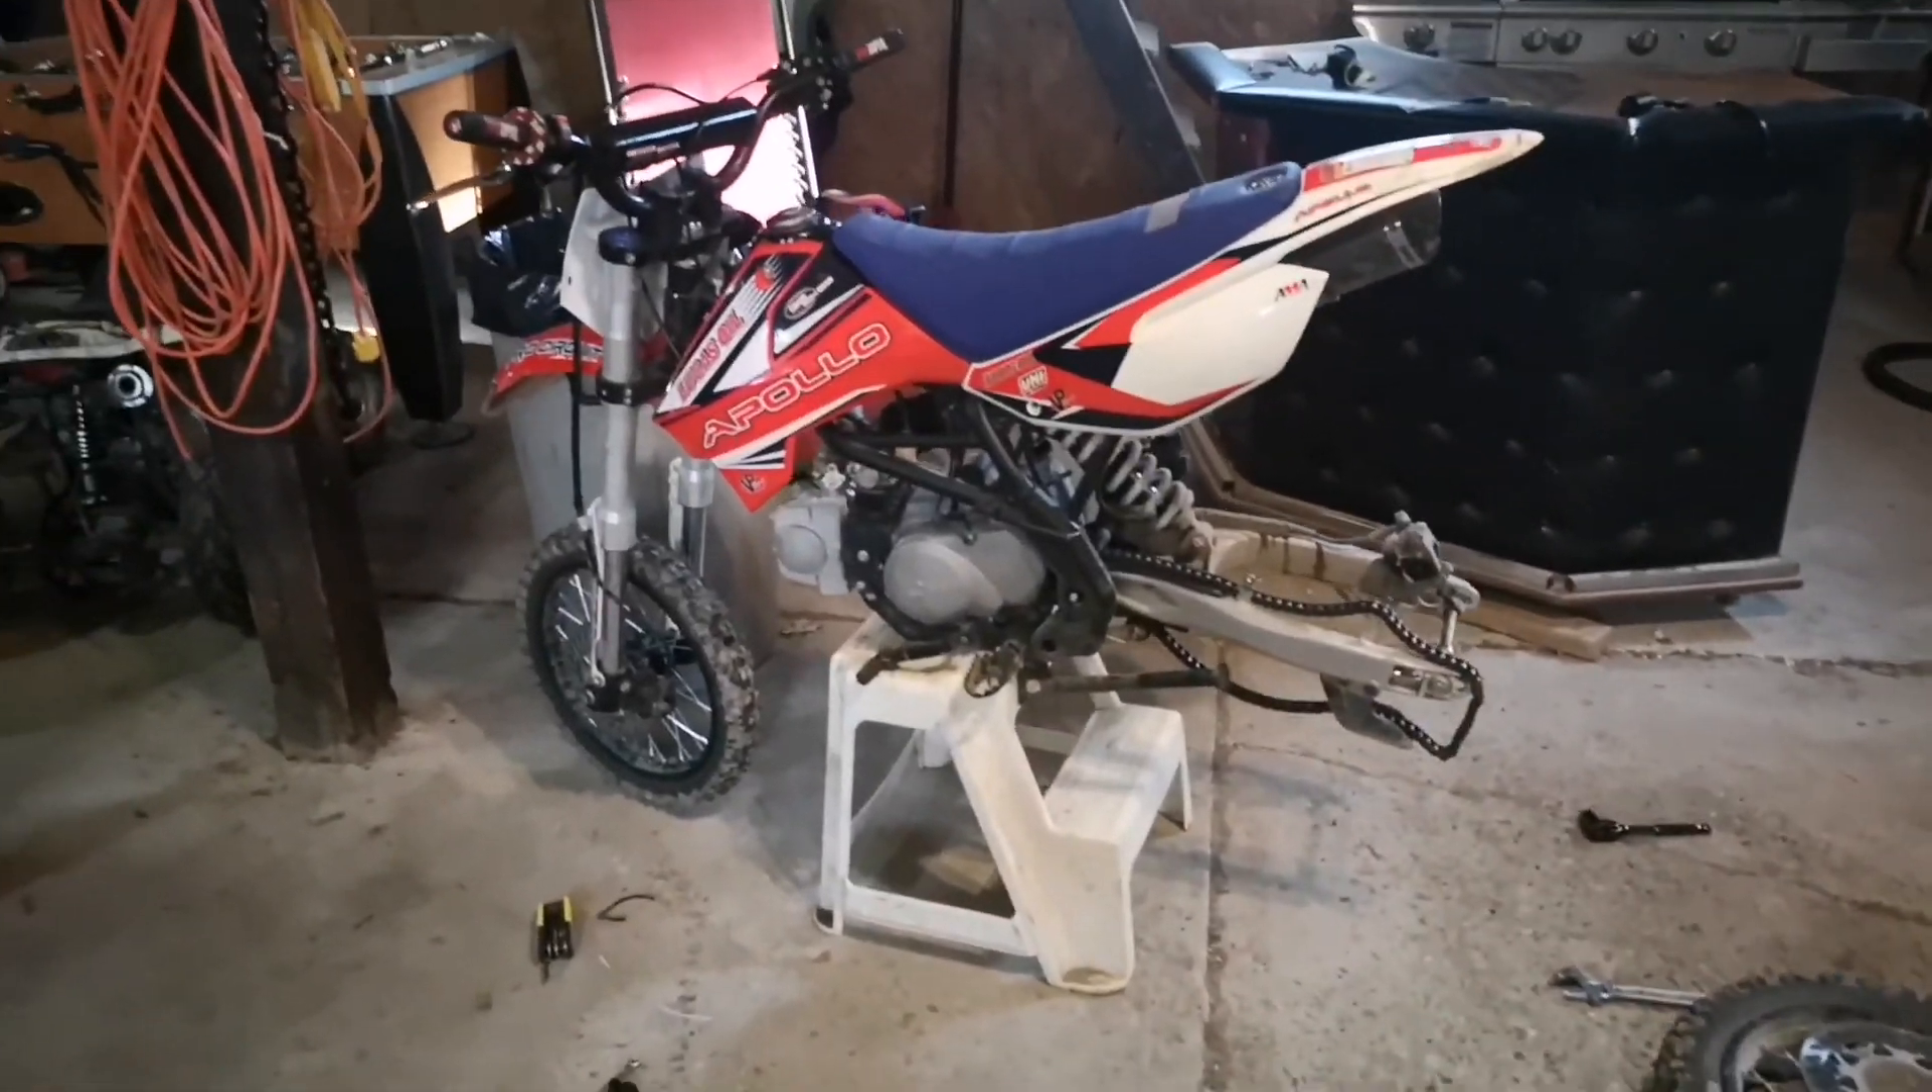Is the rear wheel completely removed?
Yes.